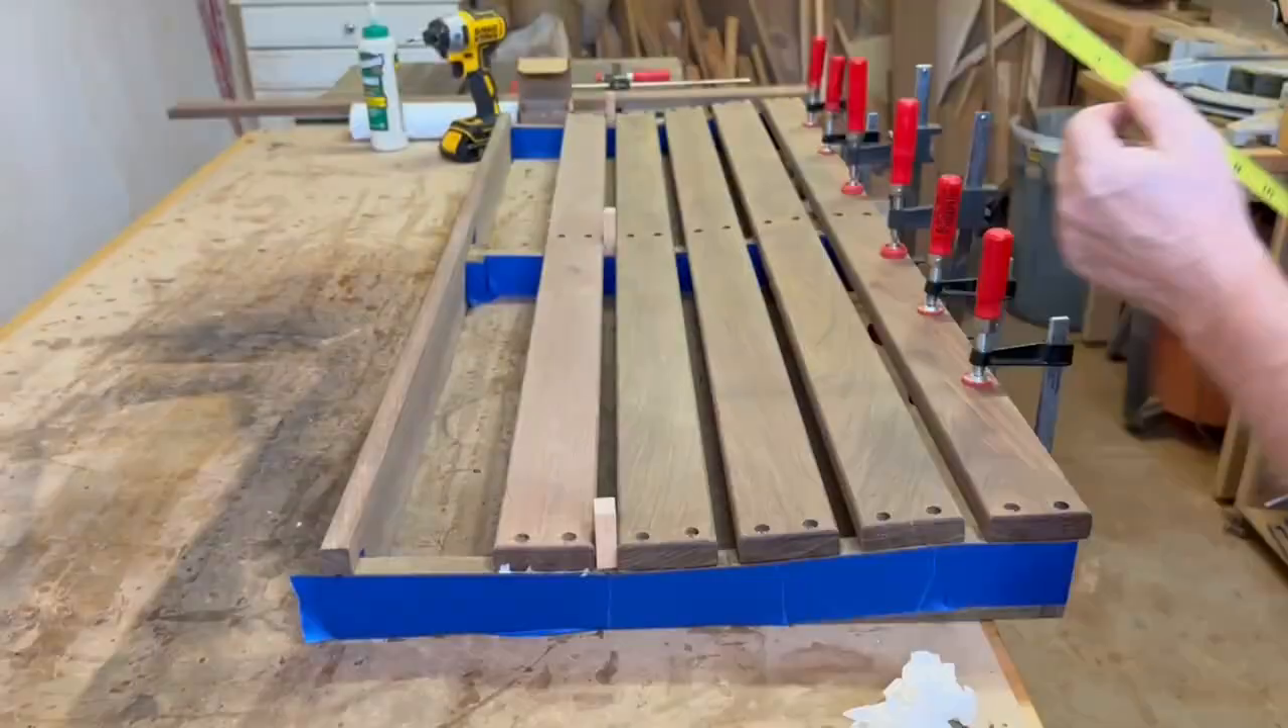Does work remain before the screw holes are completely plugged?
Yes.